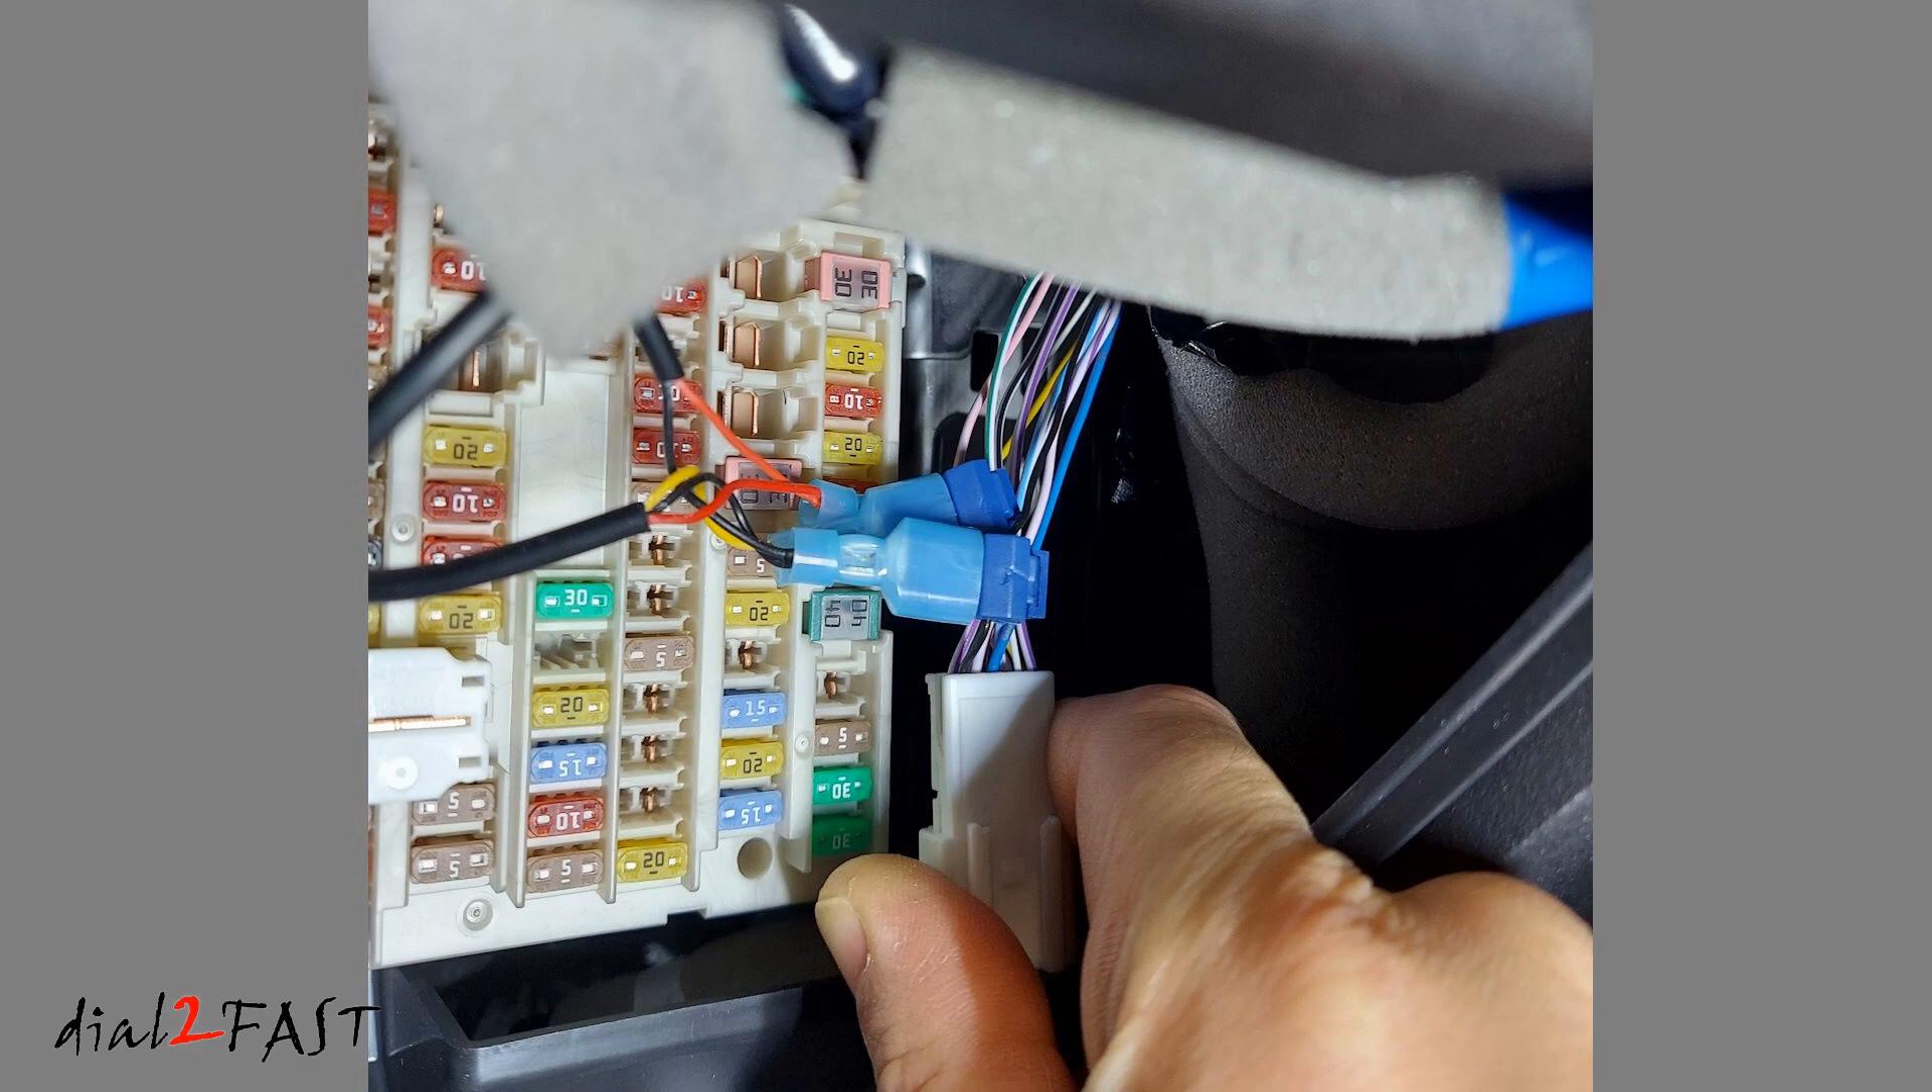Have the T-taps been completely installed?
Yes.